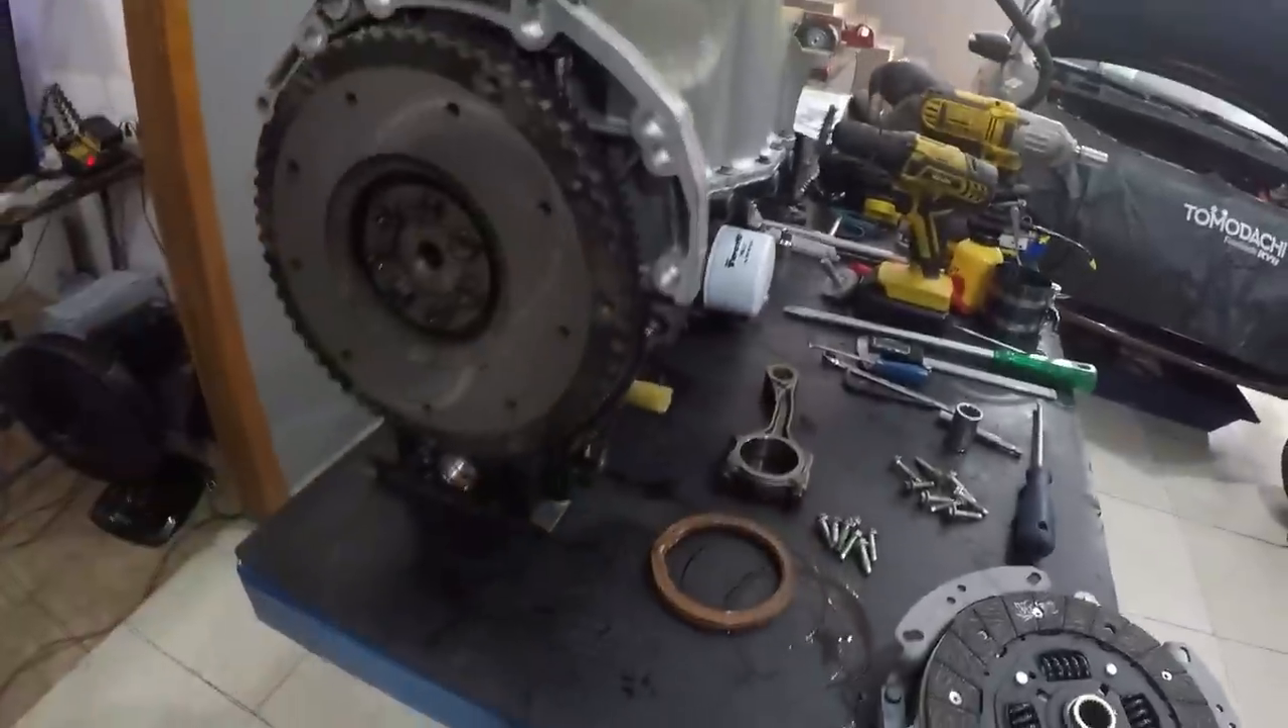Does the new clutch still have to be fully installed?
Yes.